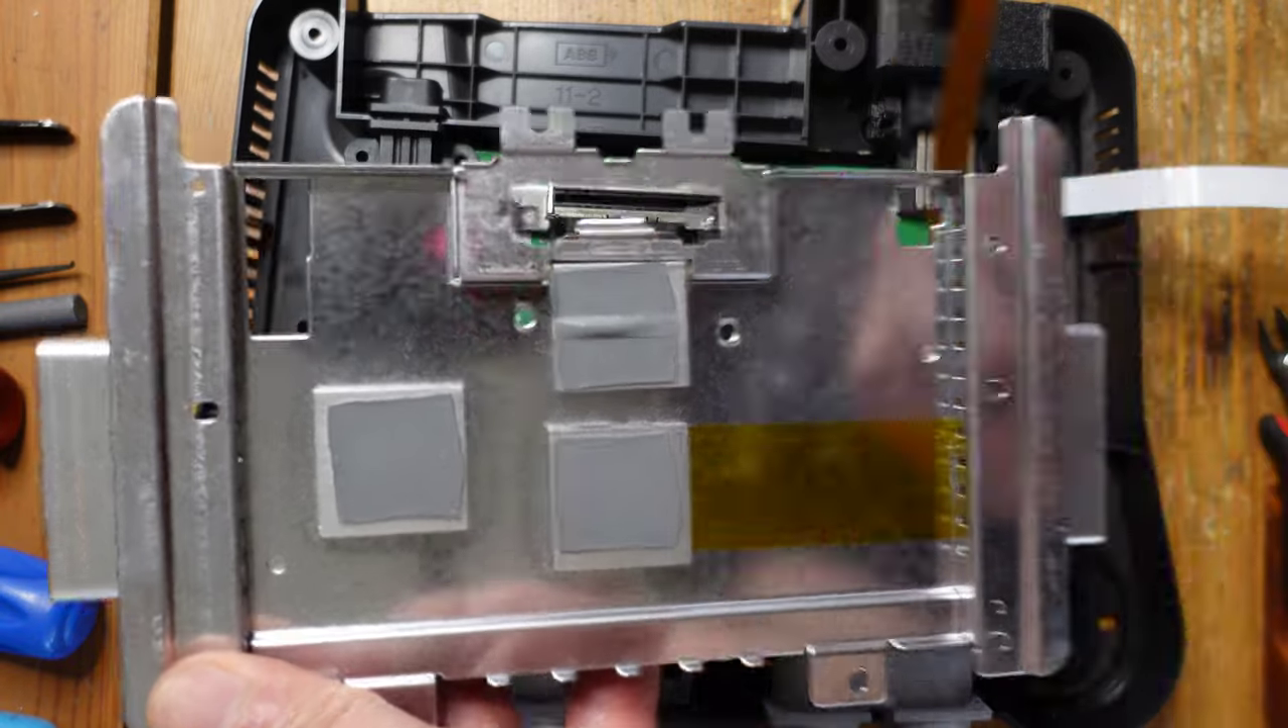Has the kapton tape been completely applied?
Yes.